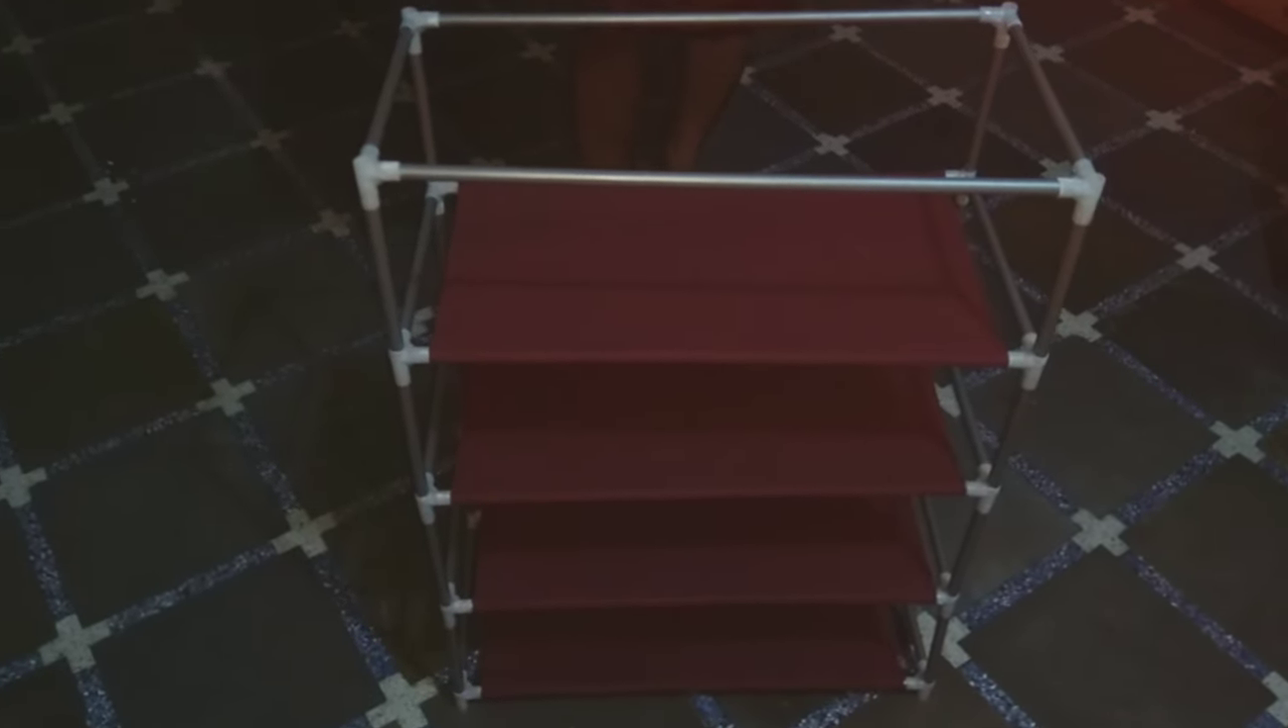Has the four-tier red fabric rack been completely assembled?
Yes.